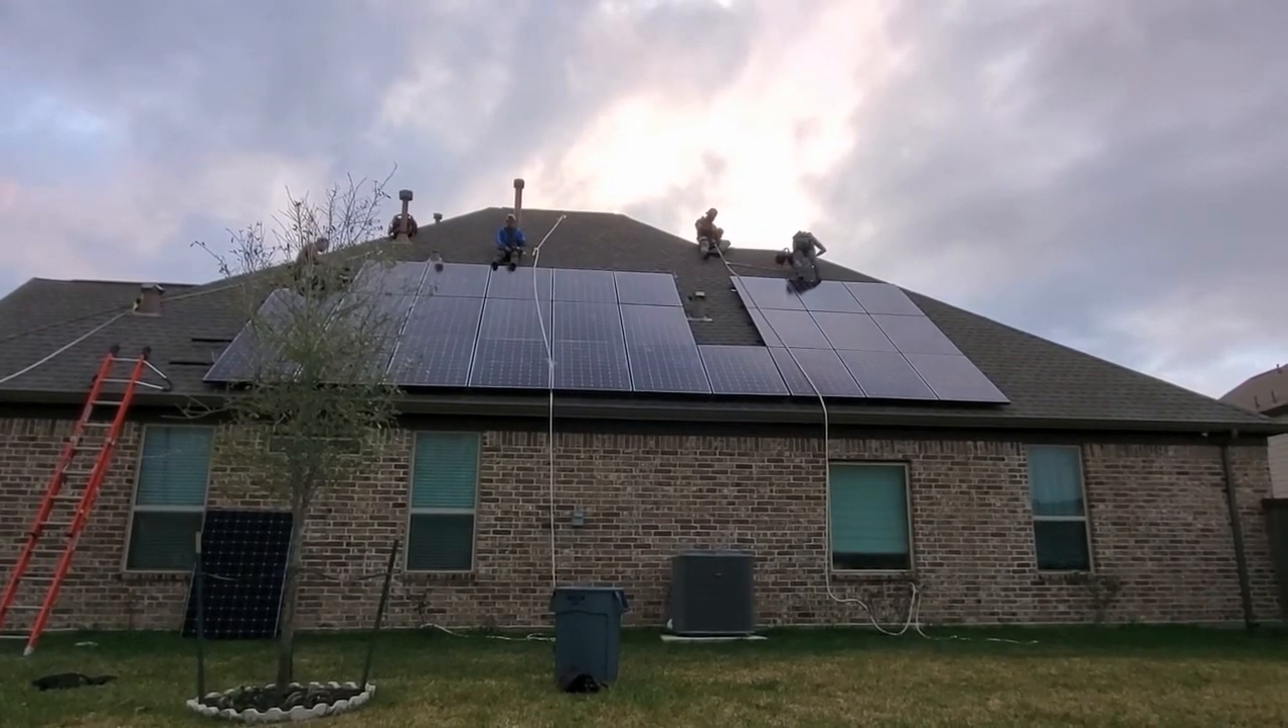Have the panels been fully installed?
No.